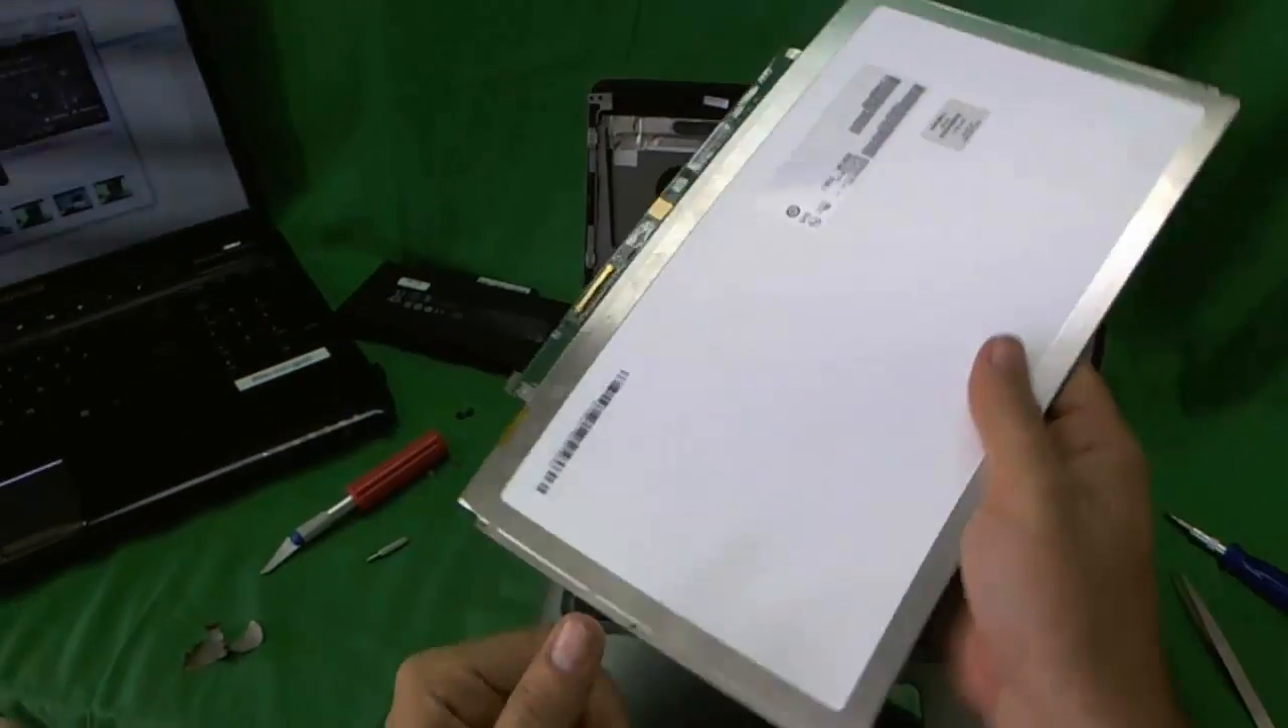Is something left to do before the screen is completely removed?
No.